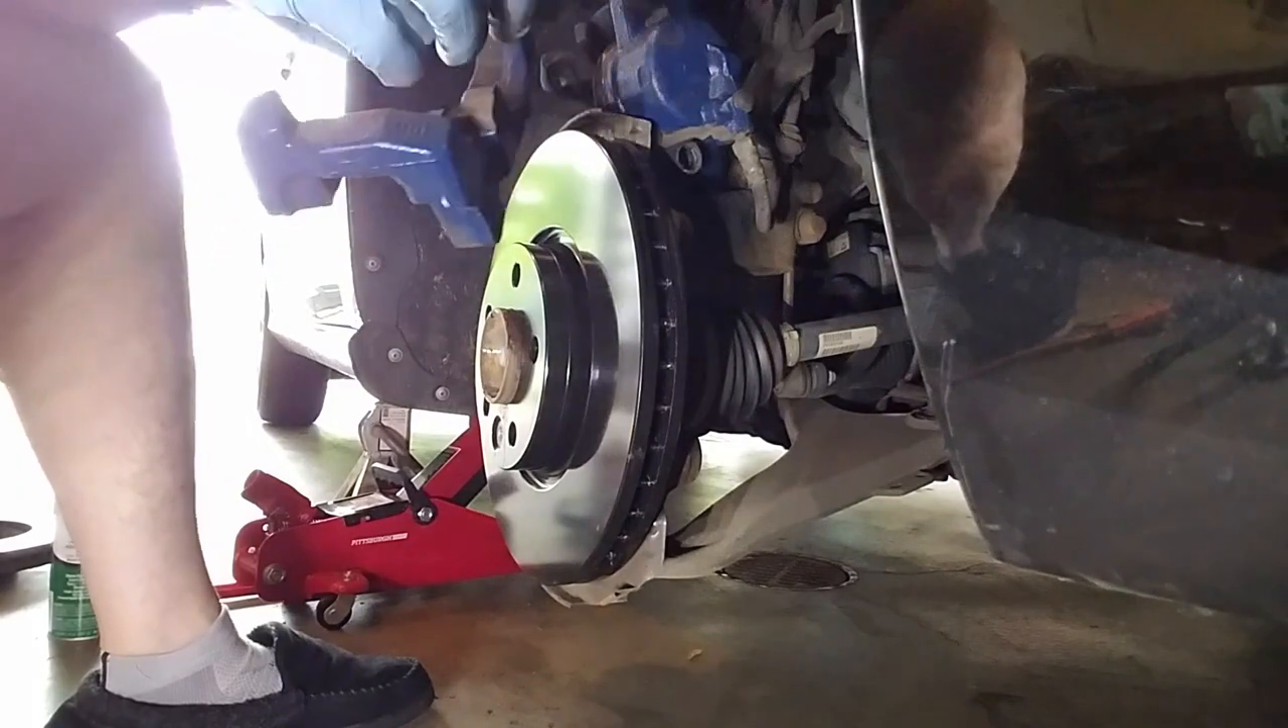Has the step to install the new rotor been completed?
Yes.